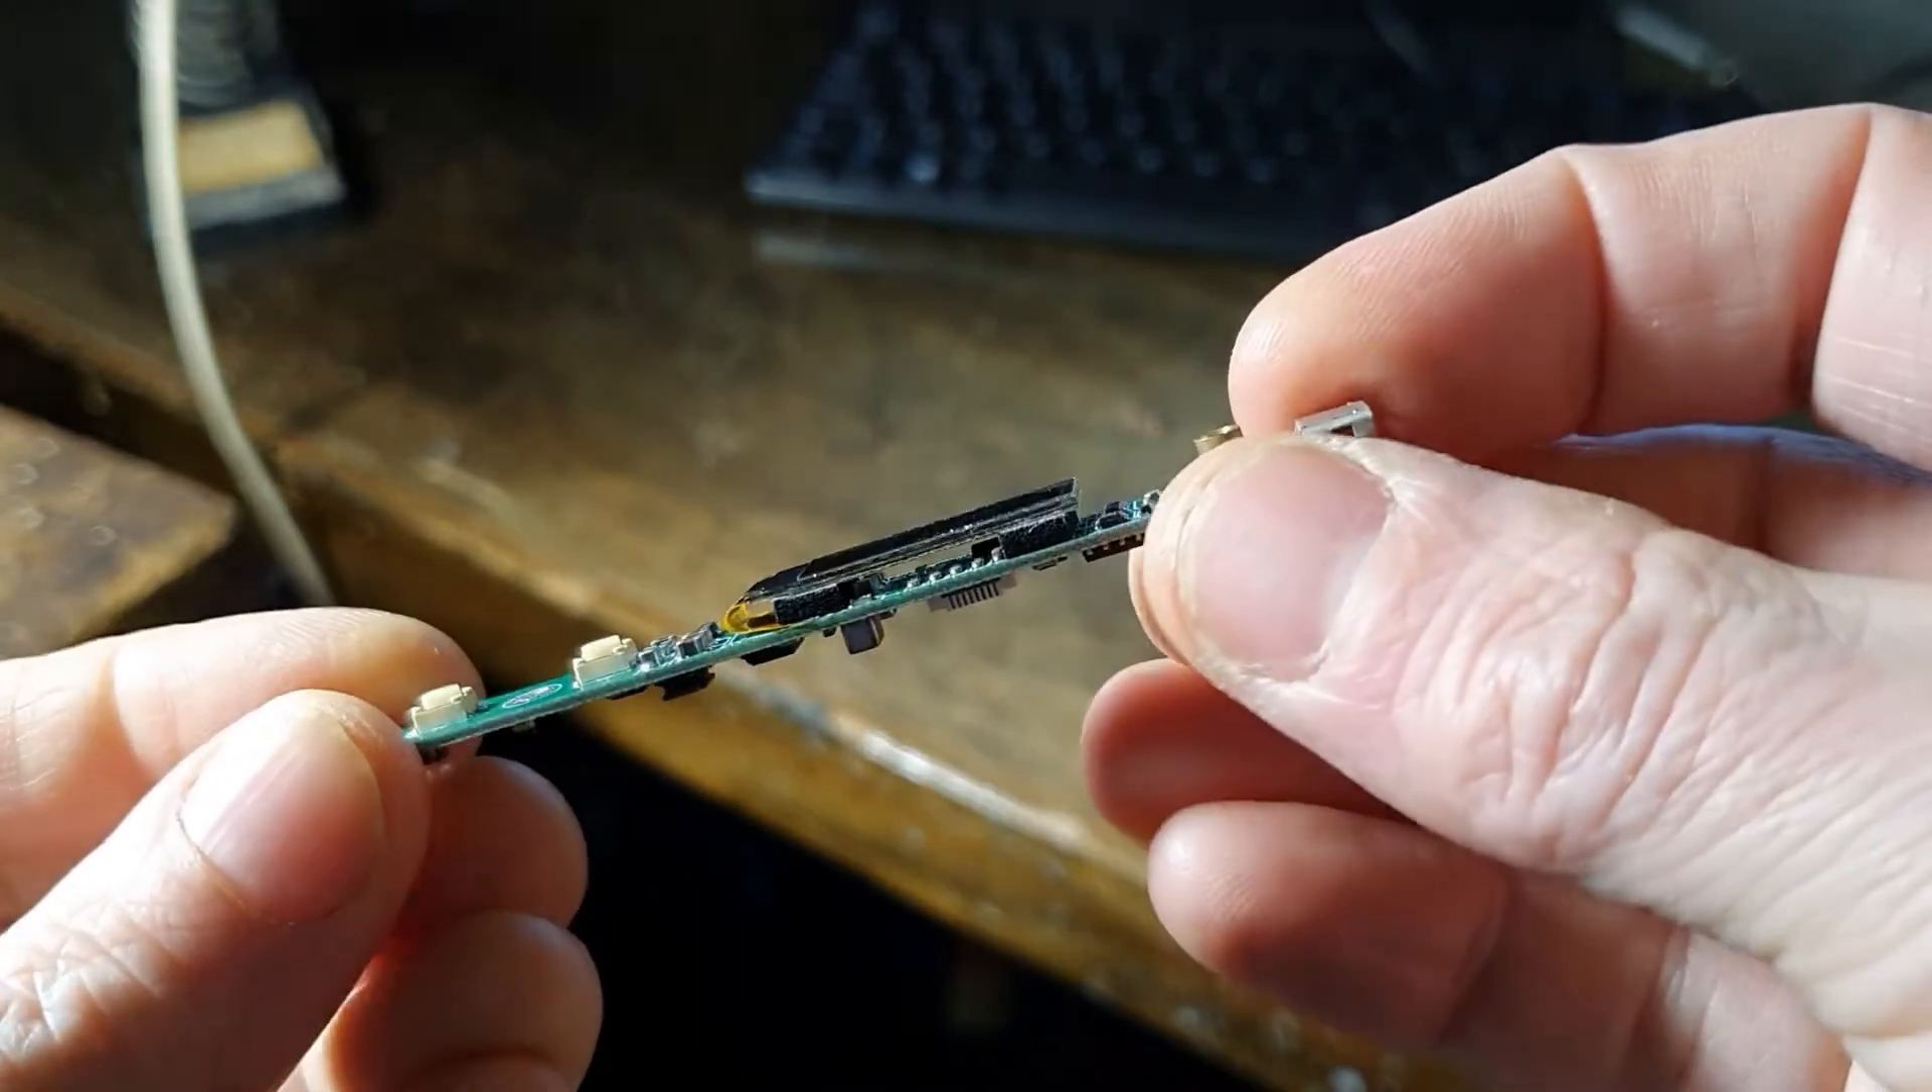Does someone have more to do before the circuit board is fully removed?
No.